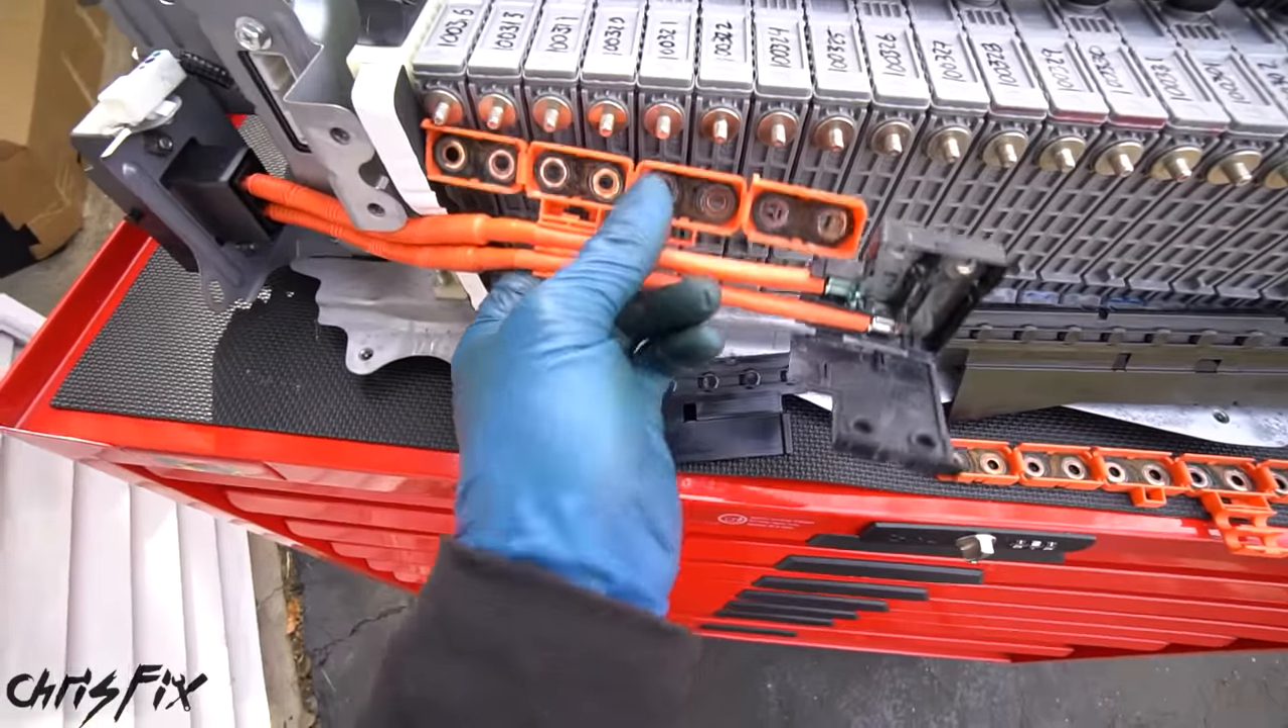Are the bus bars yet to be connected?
Yes.